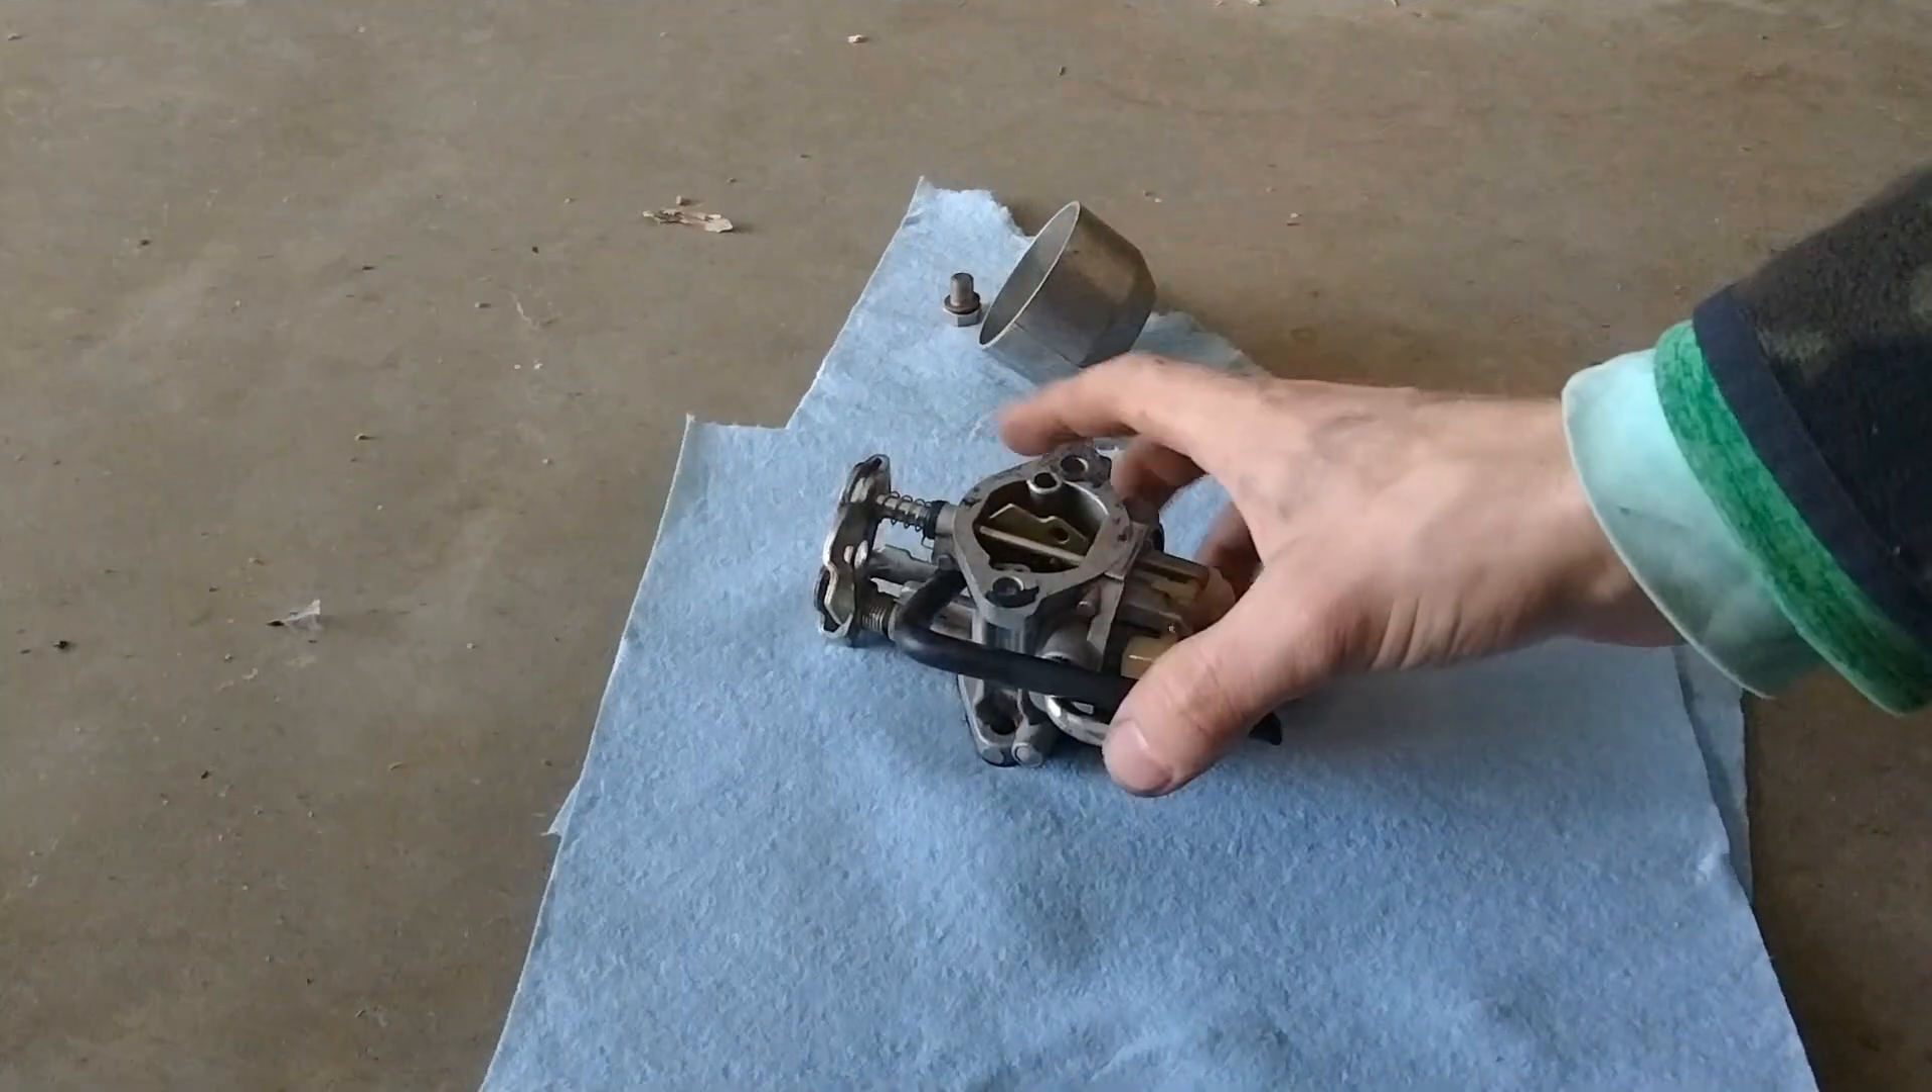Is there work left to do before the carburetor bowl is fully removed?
No.